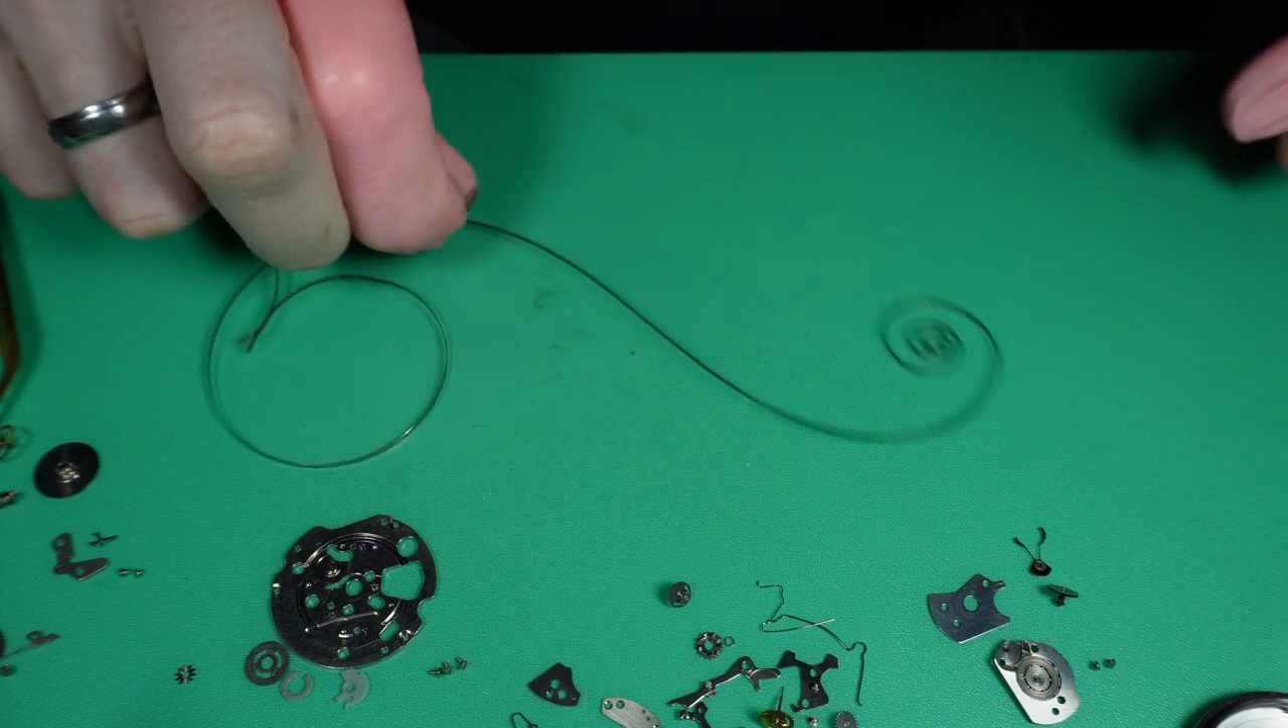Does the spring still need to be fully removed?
No.